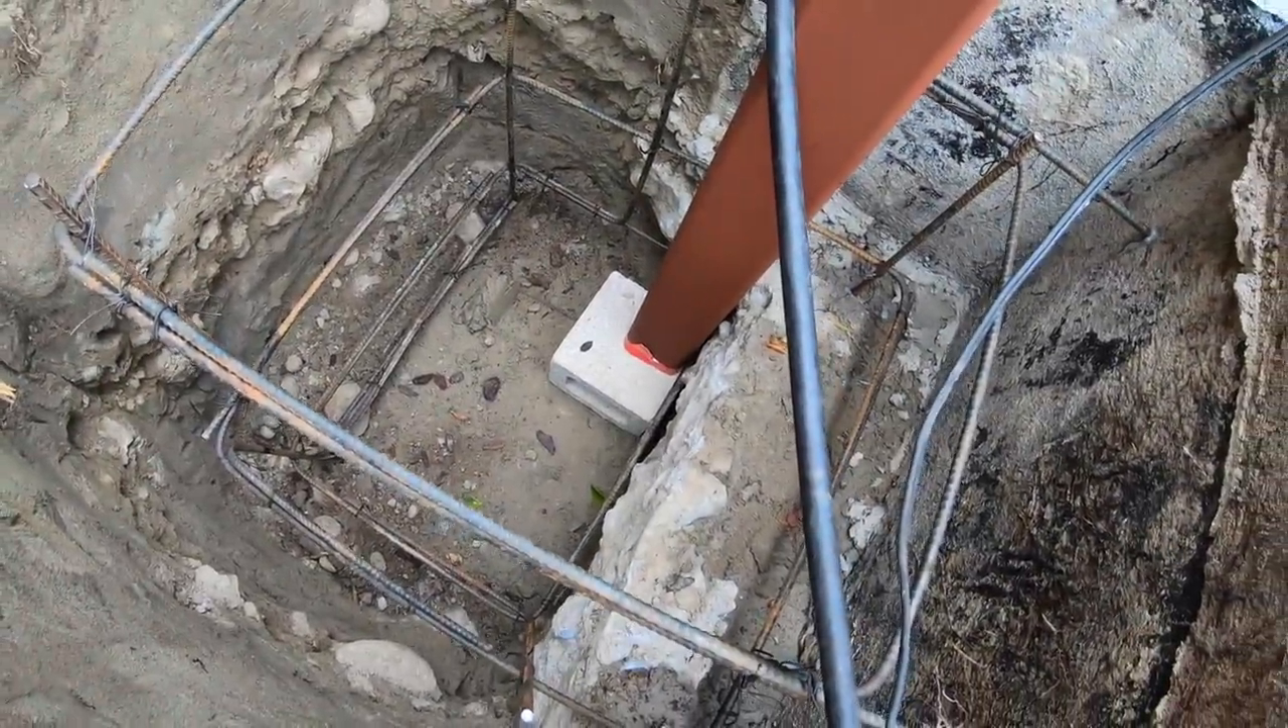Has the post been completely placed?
Yes.